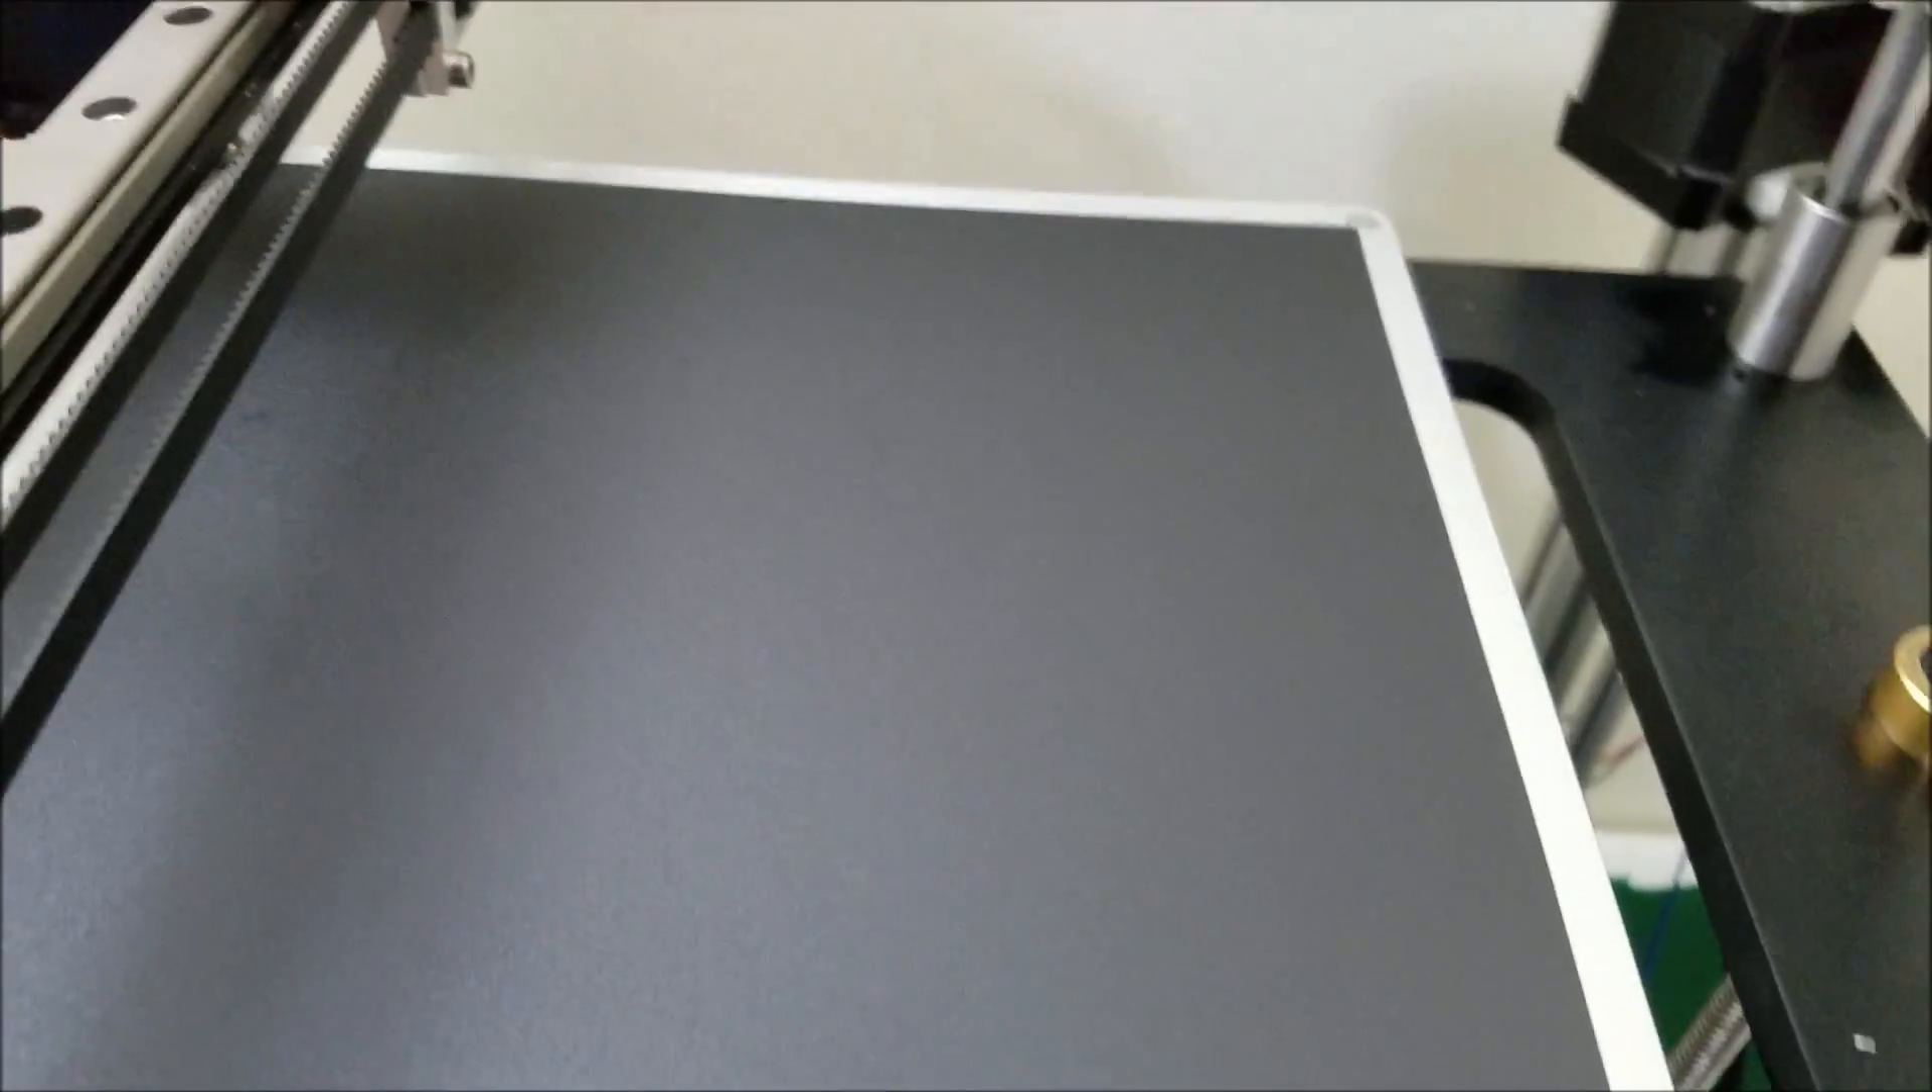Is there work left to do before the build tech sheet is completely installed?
No.